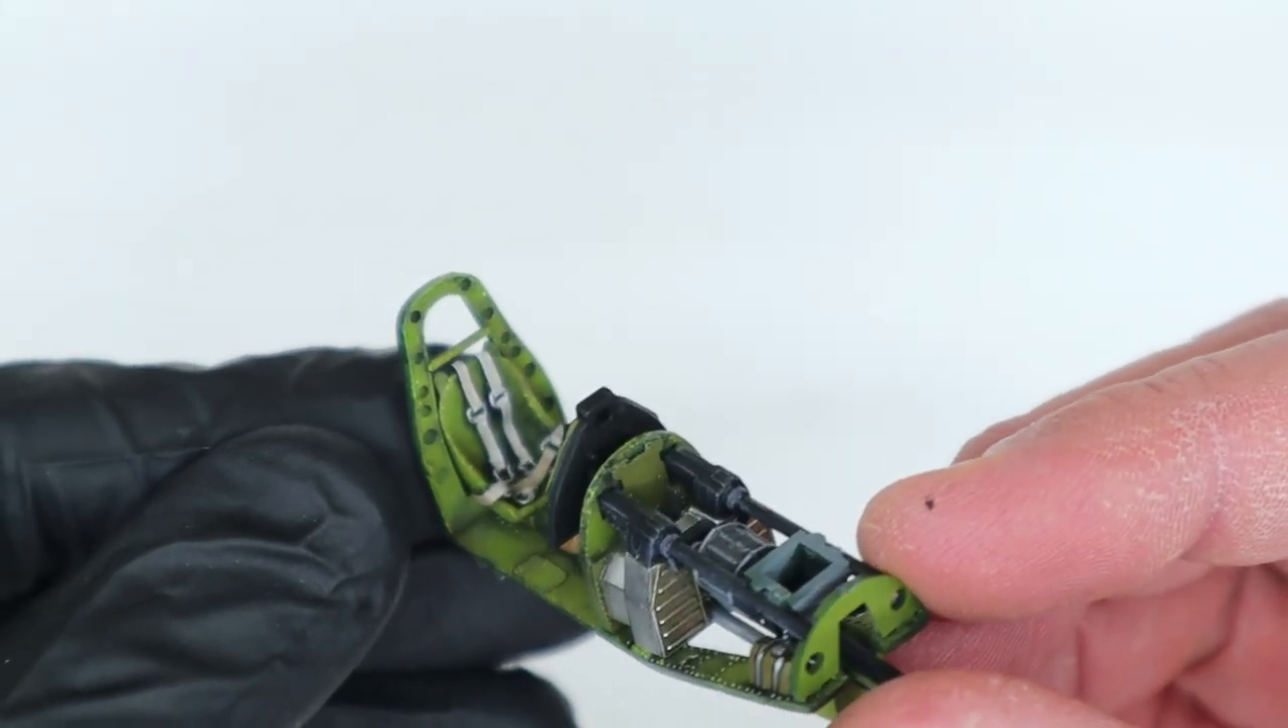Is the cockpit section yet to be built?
No.